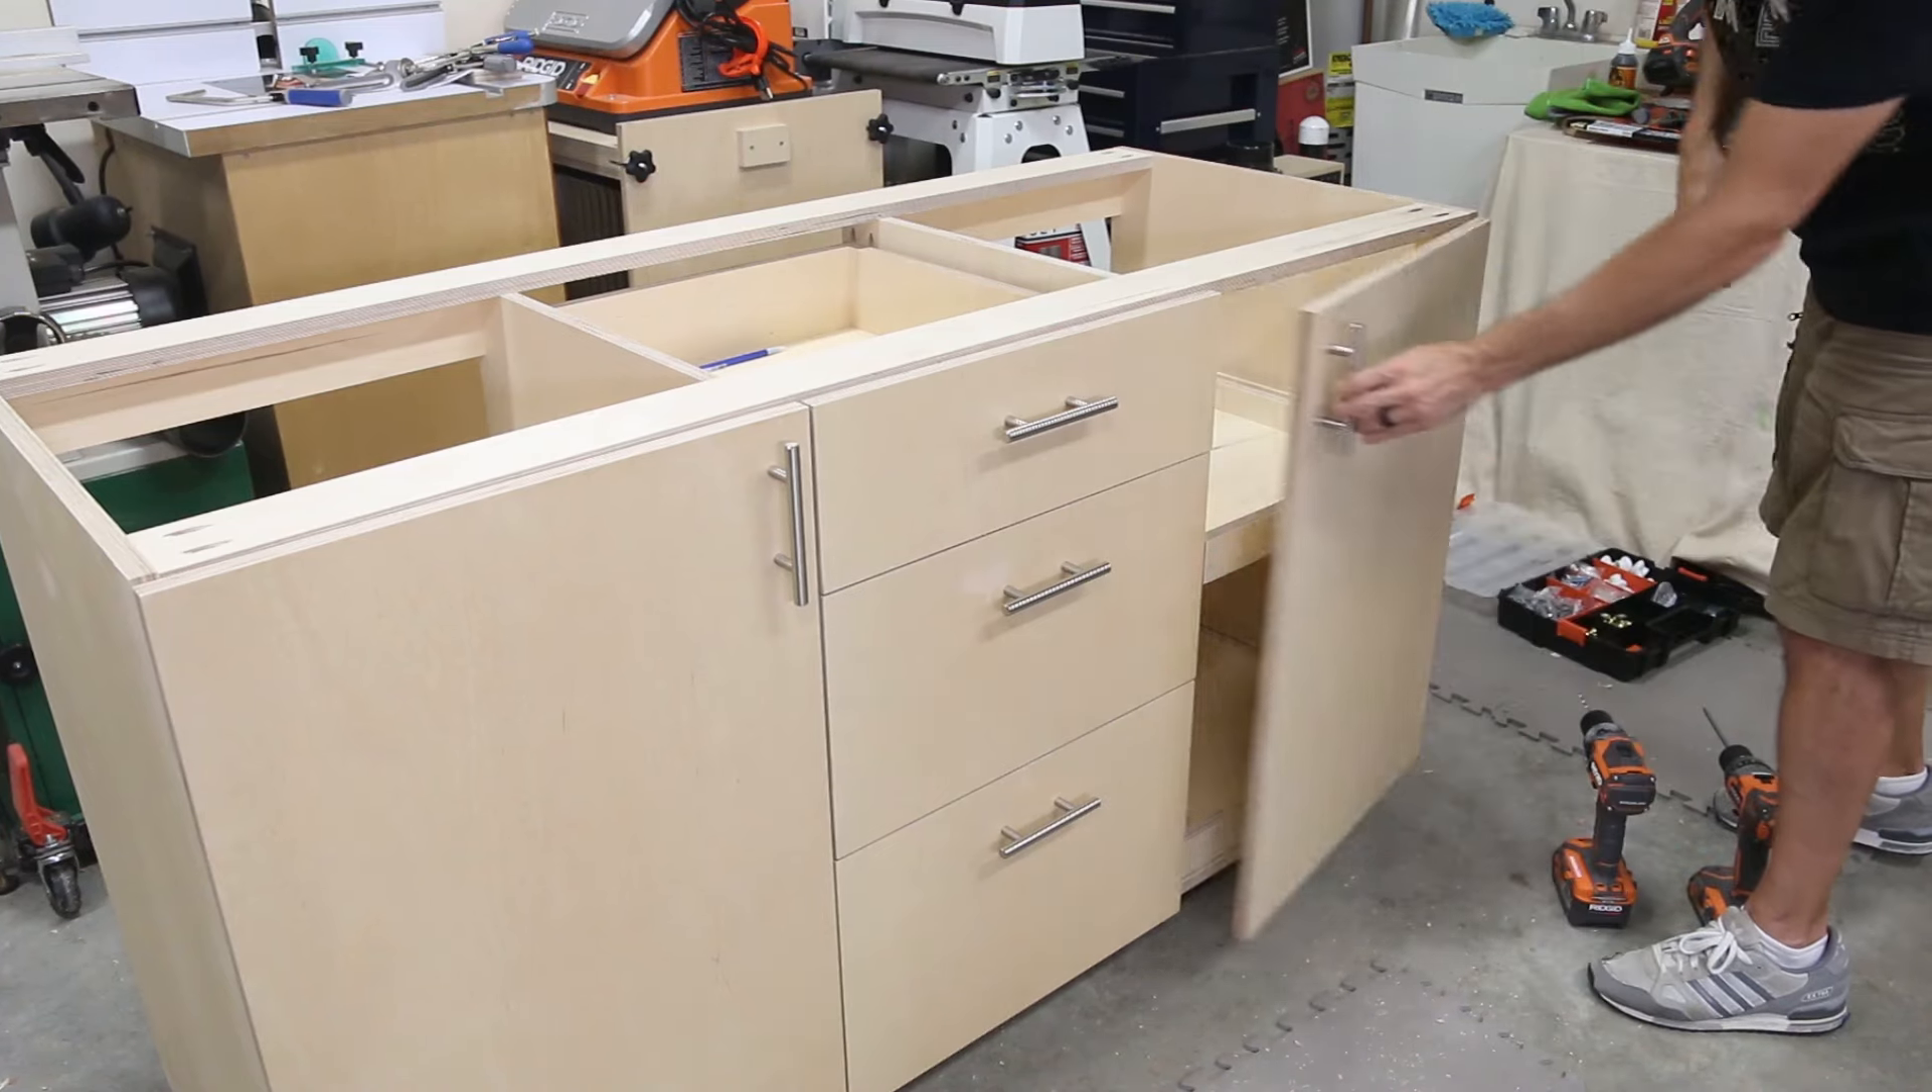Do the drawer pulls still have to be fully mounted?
No.